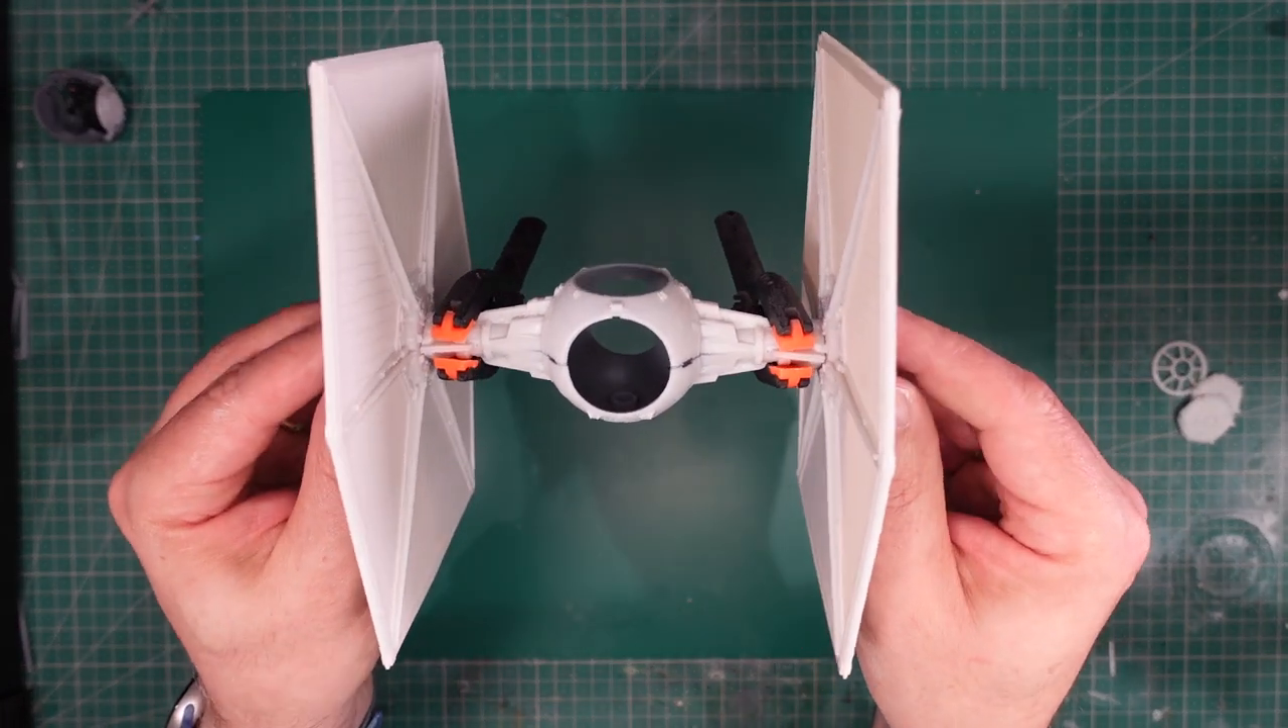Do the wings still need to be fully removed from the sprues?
No.